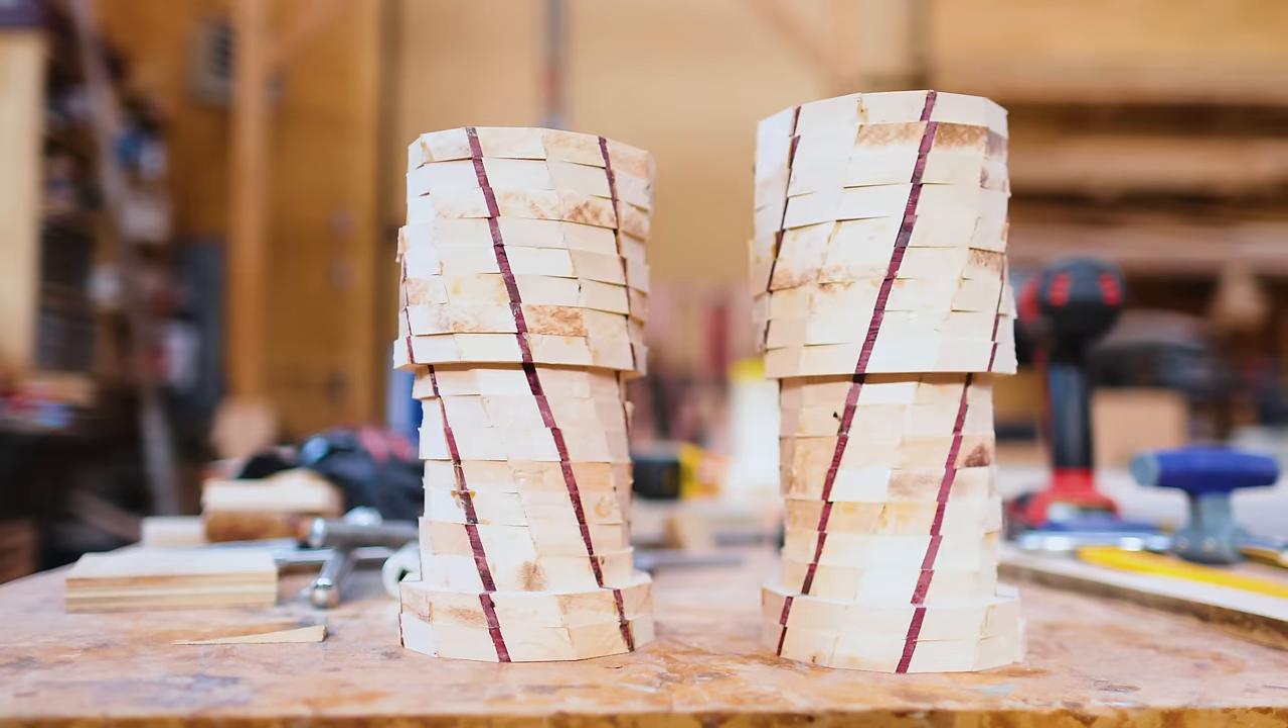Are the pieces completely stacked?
Yes.